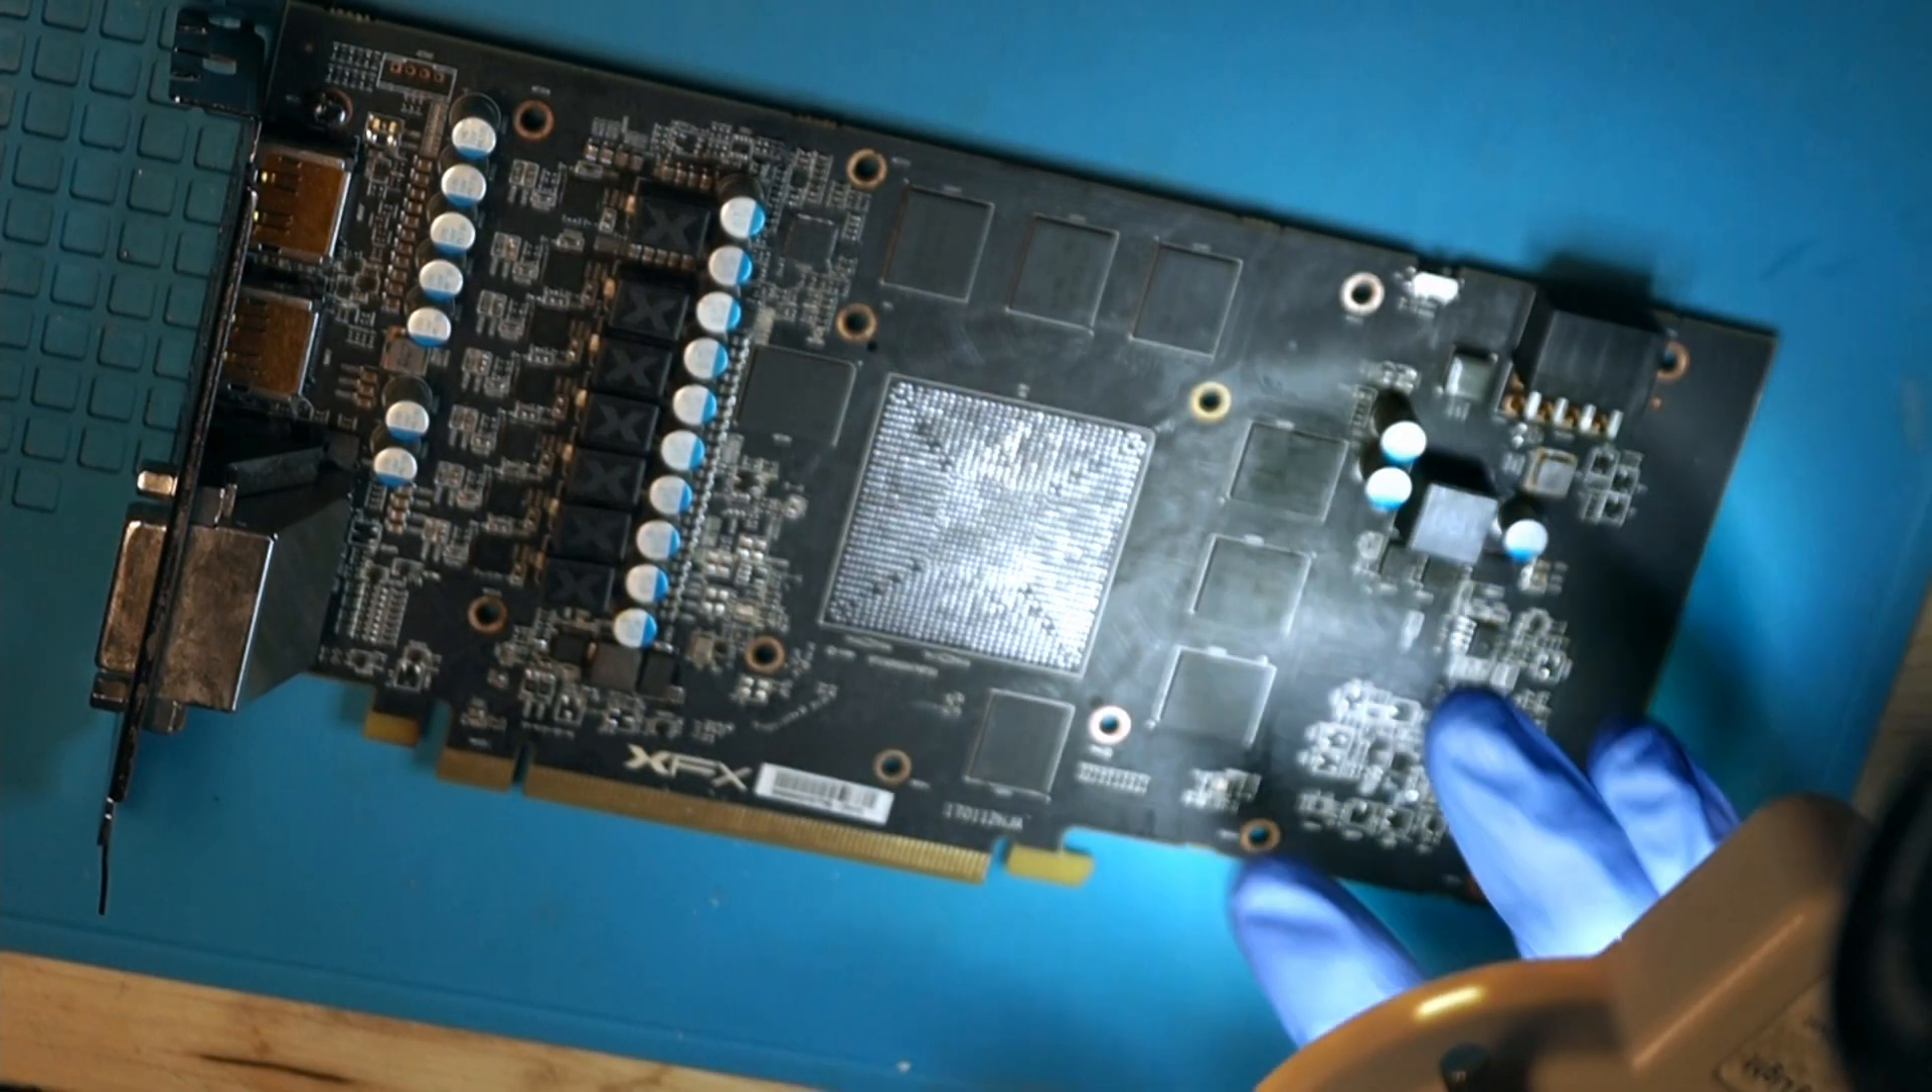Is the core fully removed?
Yes.